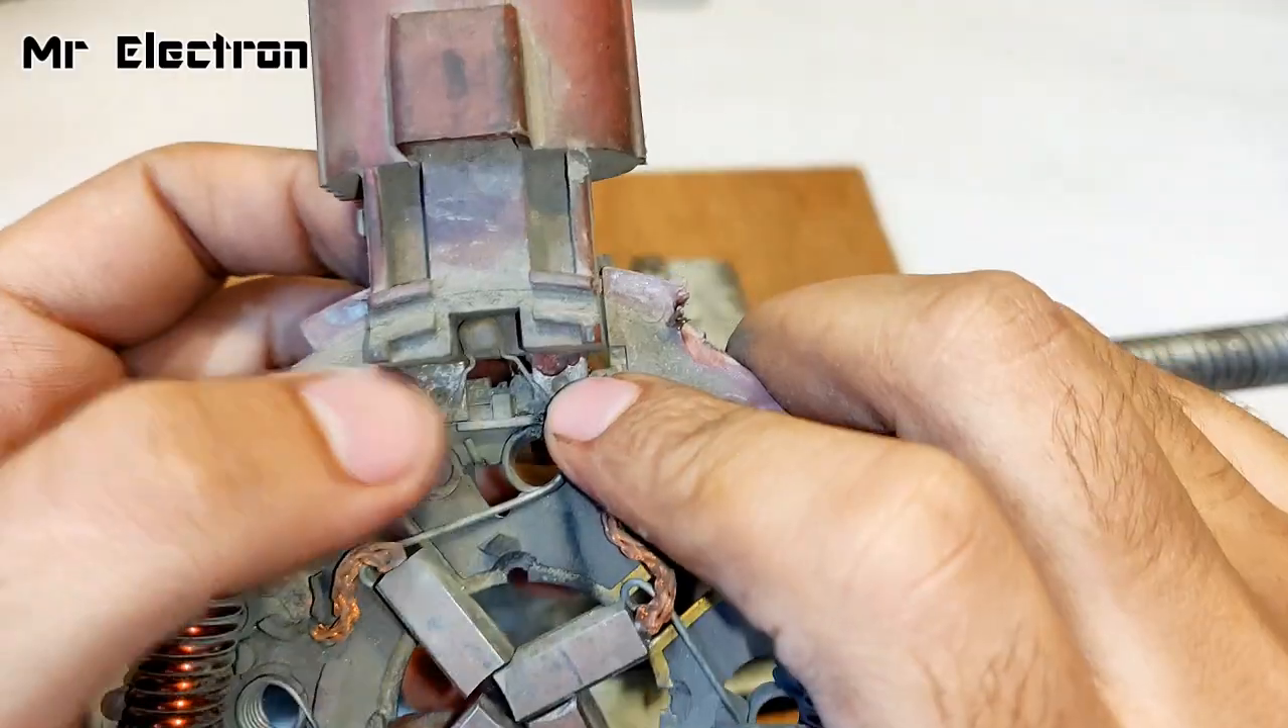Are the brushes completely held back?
No.